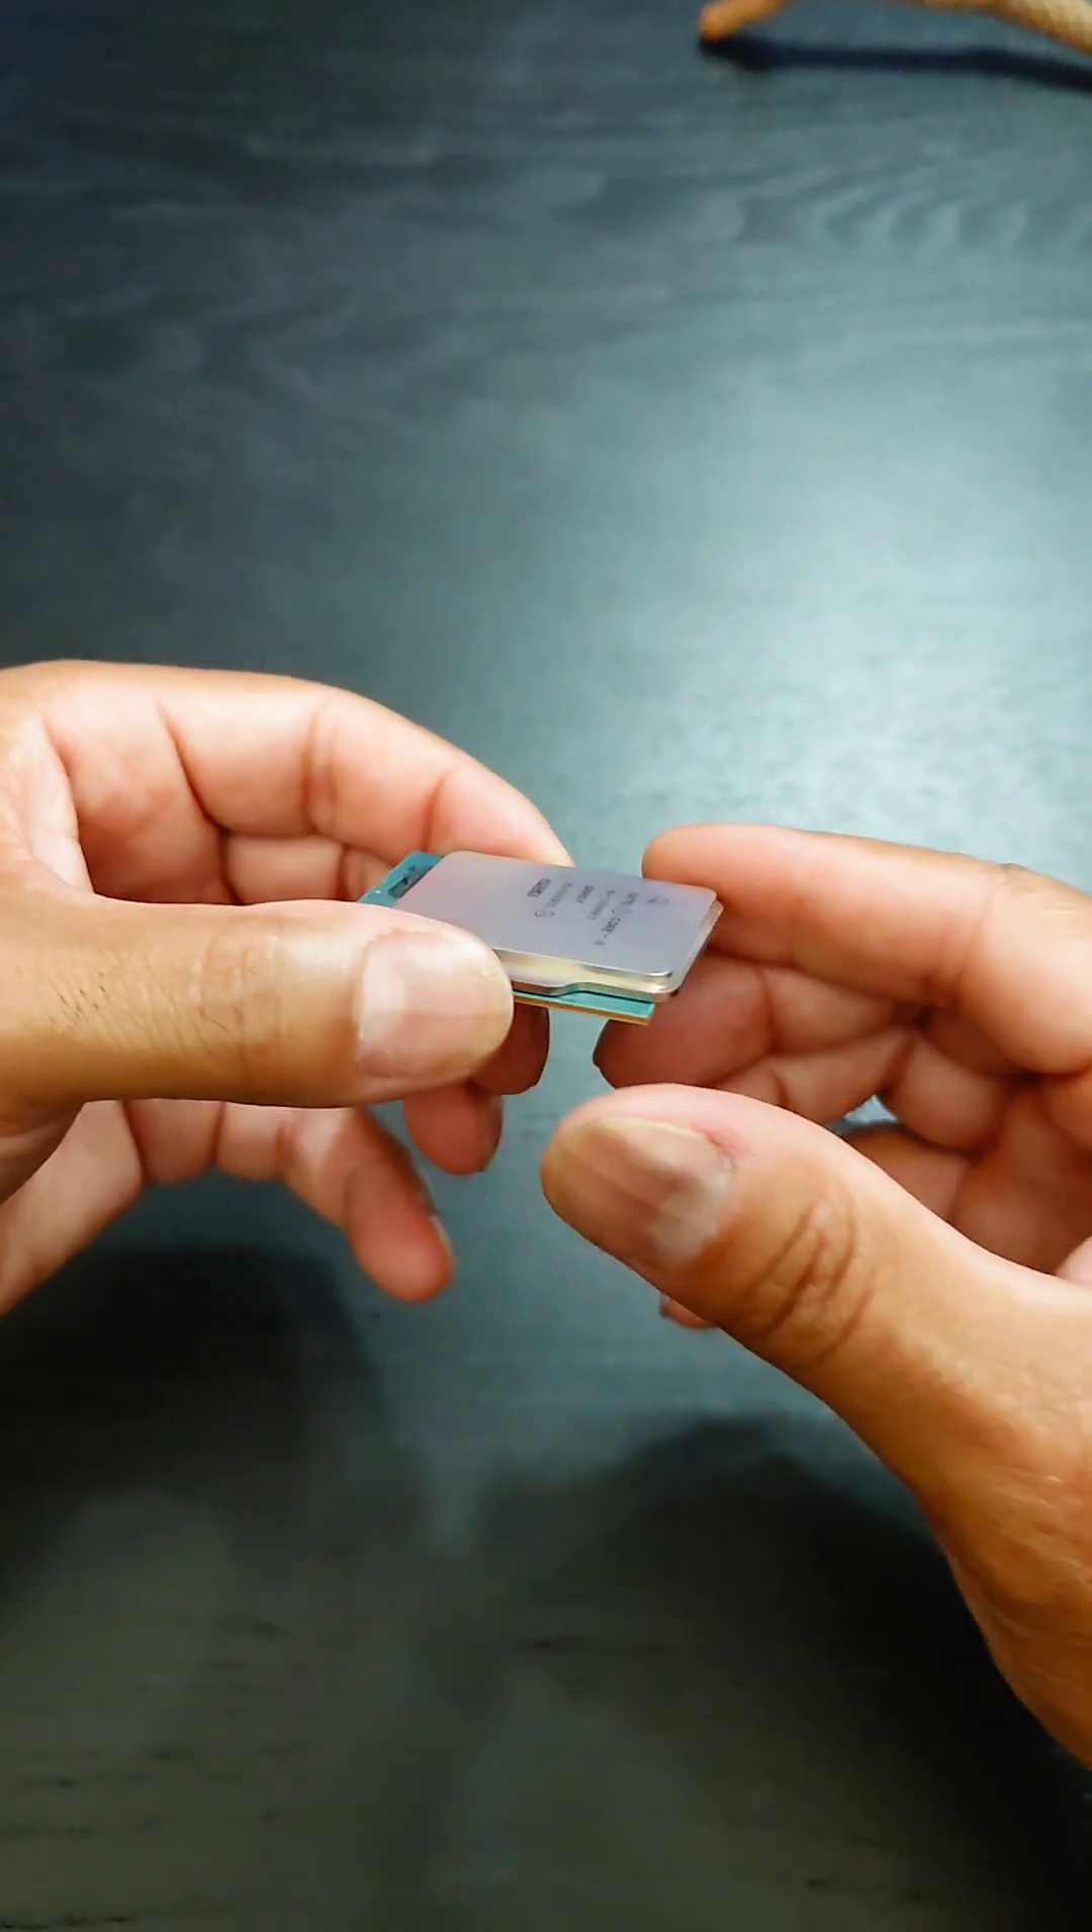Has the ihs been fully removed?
No.